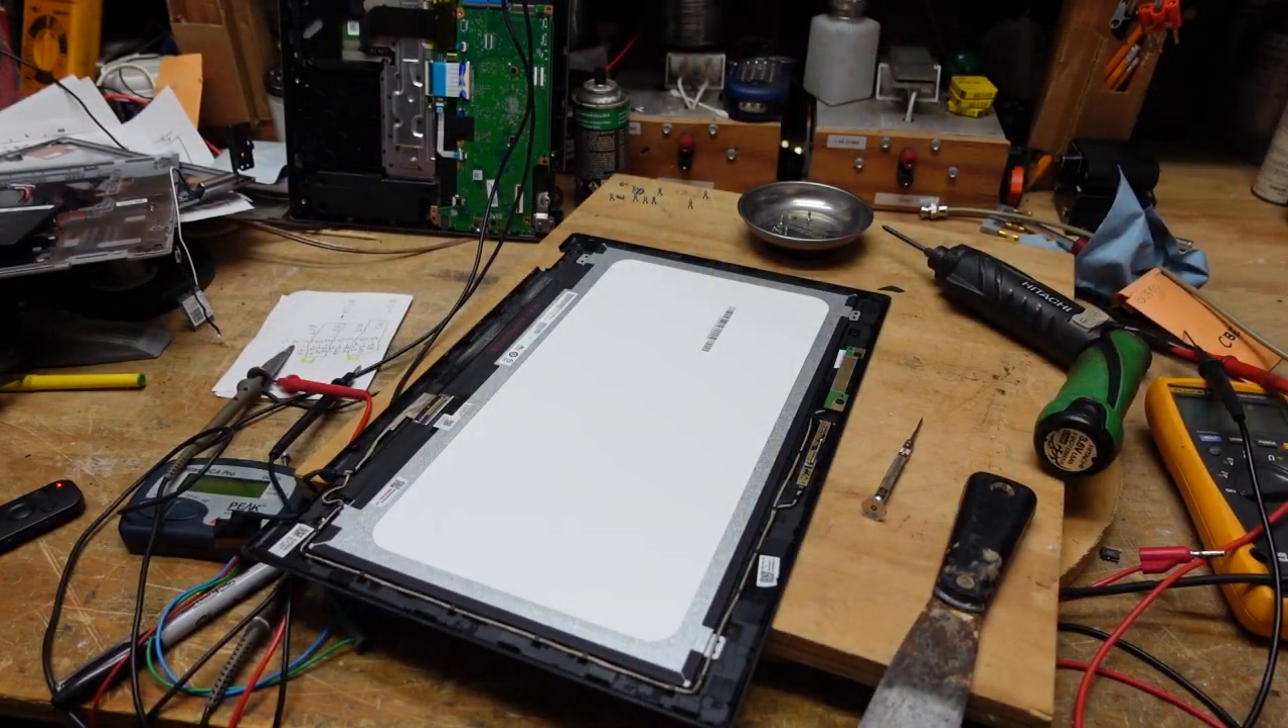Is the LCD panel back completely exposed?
Yes.